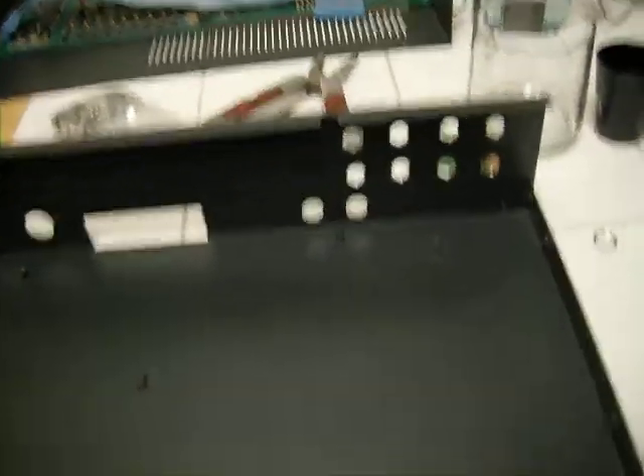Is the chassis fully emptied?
Yes.